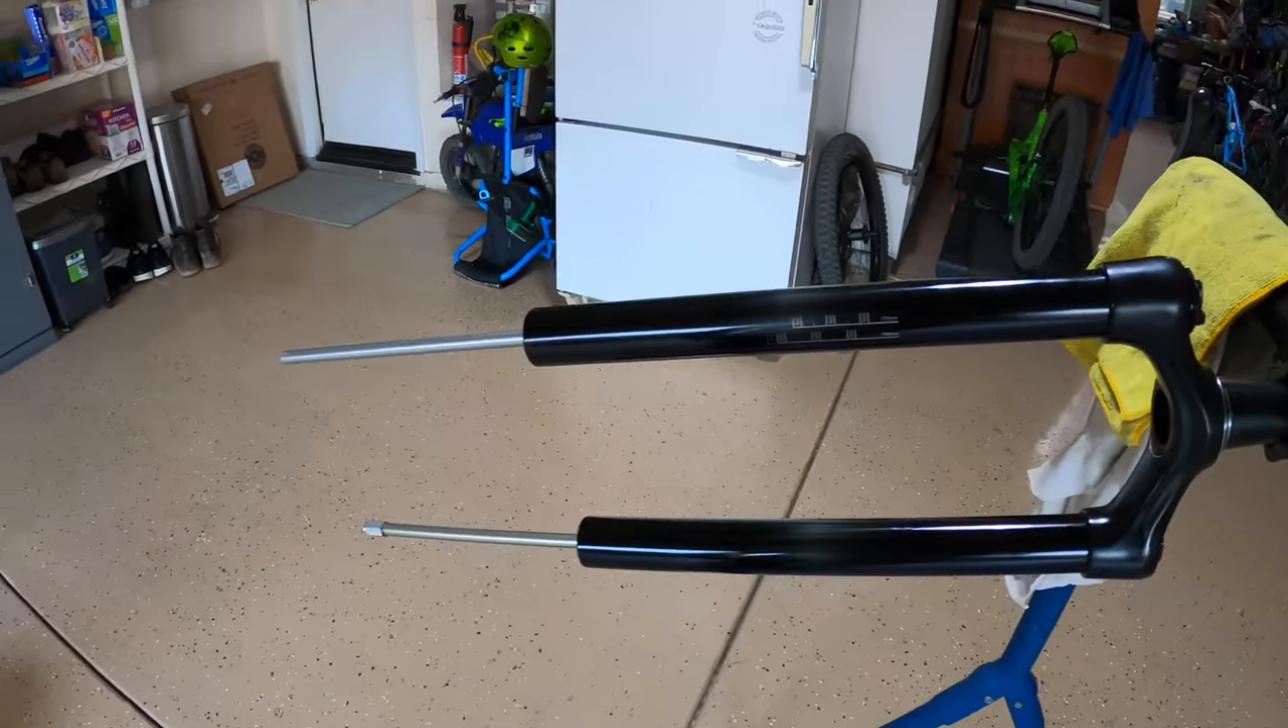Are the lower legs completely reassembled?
No.